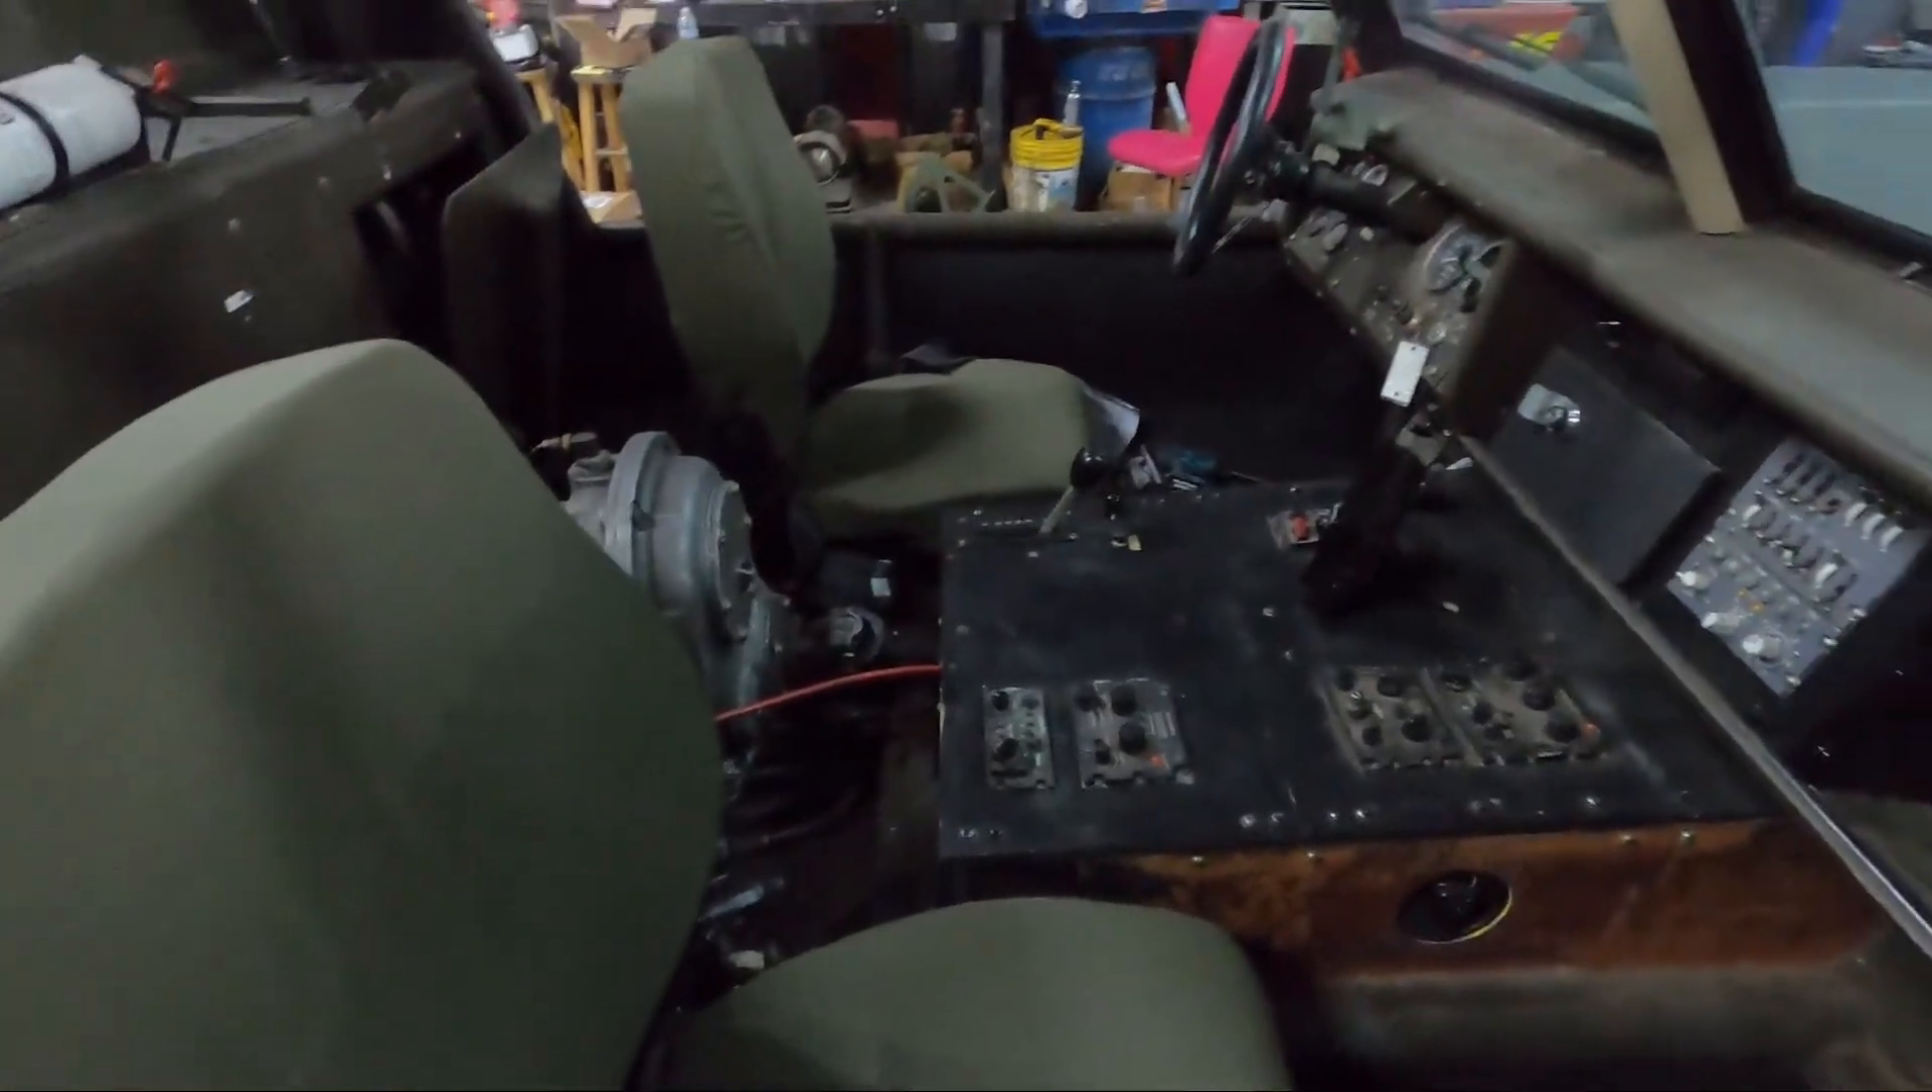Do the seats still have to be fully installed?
No.